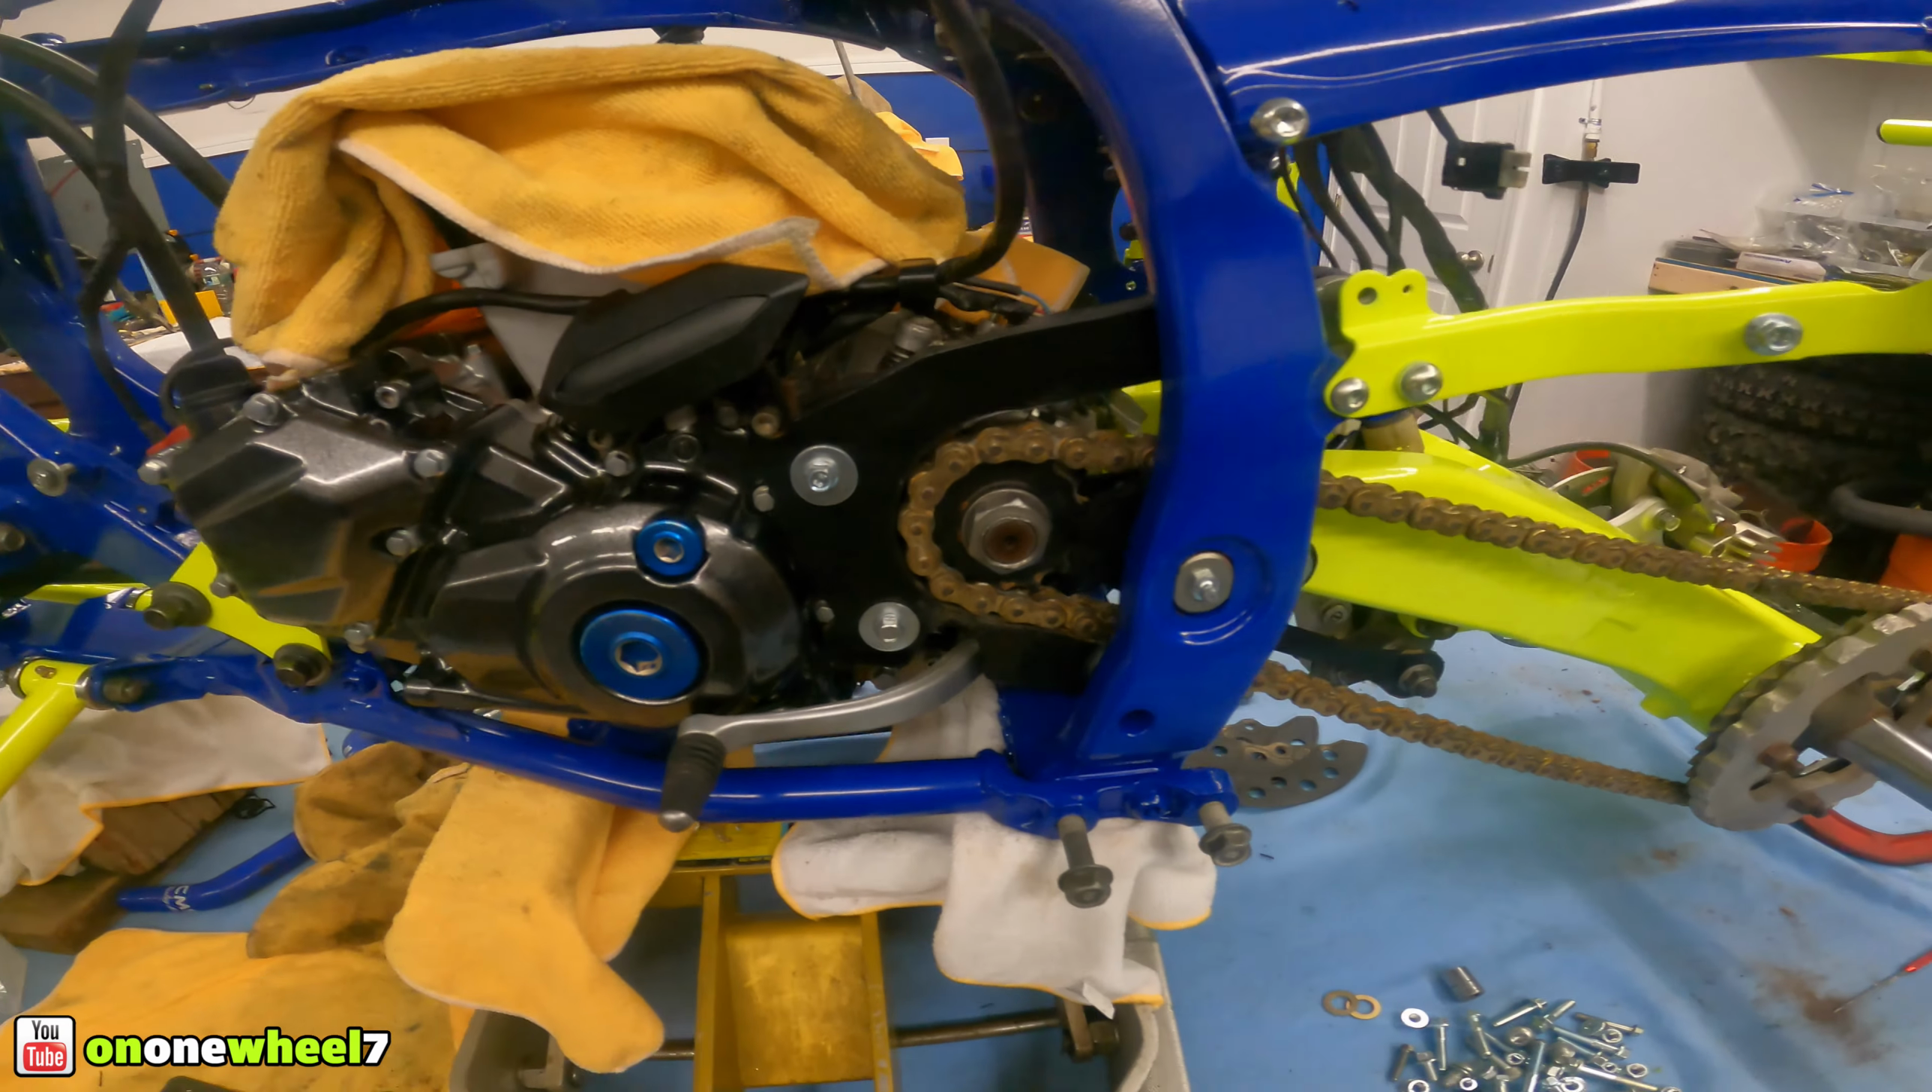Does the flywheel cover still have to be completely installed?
No.